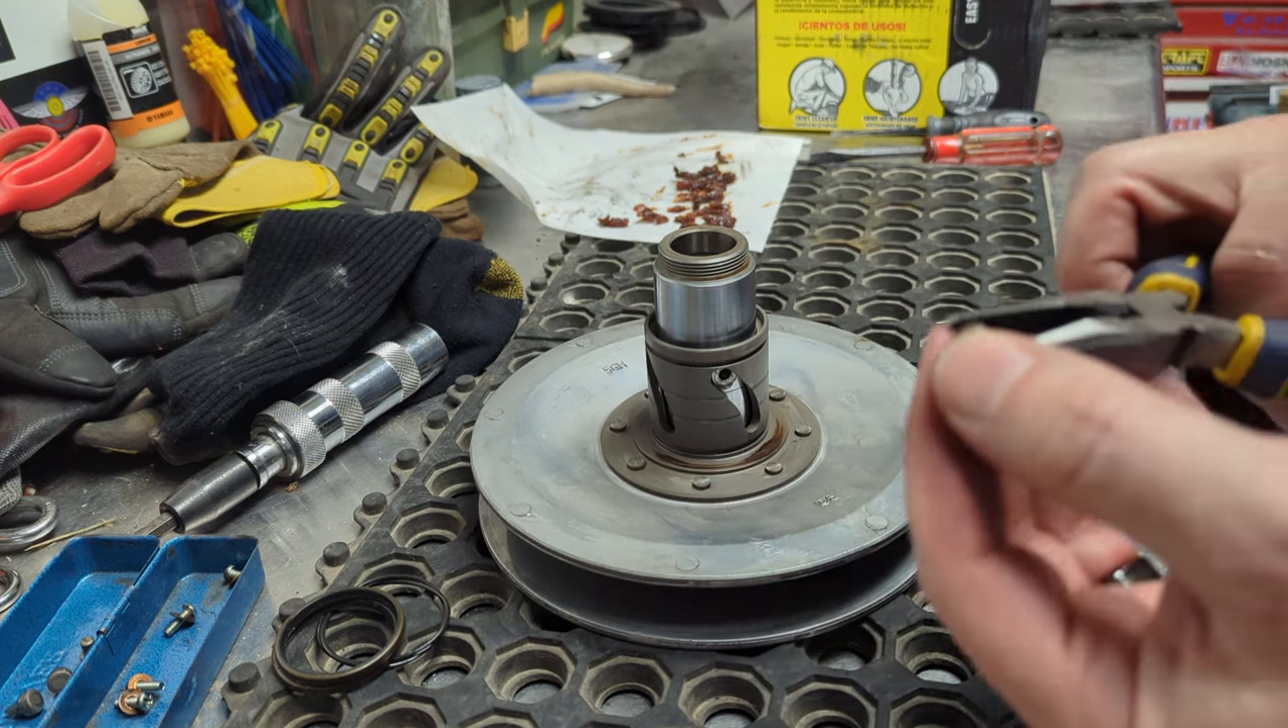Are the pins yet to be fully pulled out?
Yes.